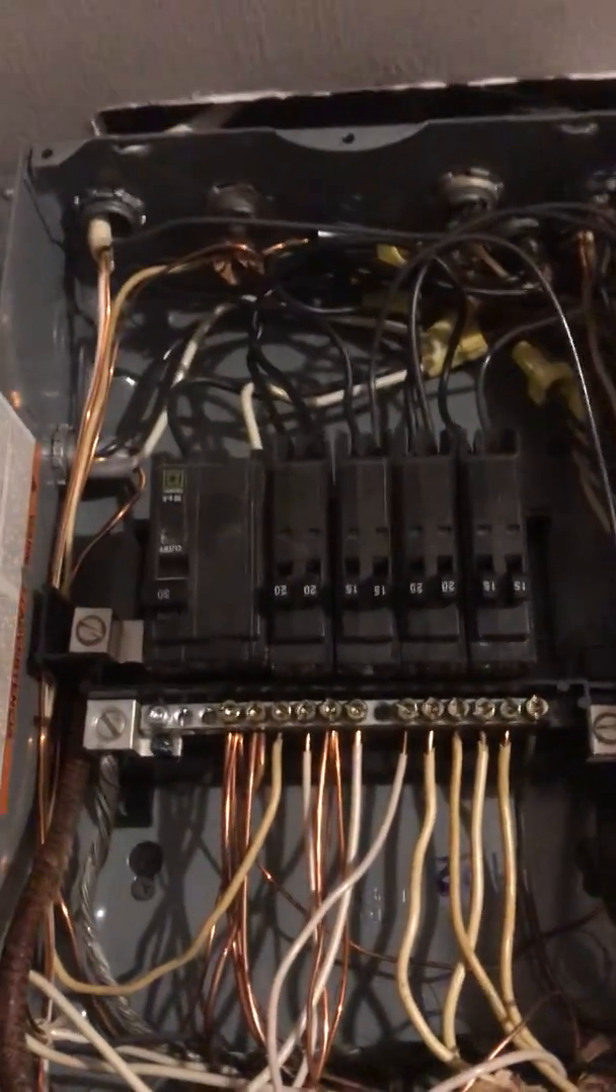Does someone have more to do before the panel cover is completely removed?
No.